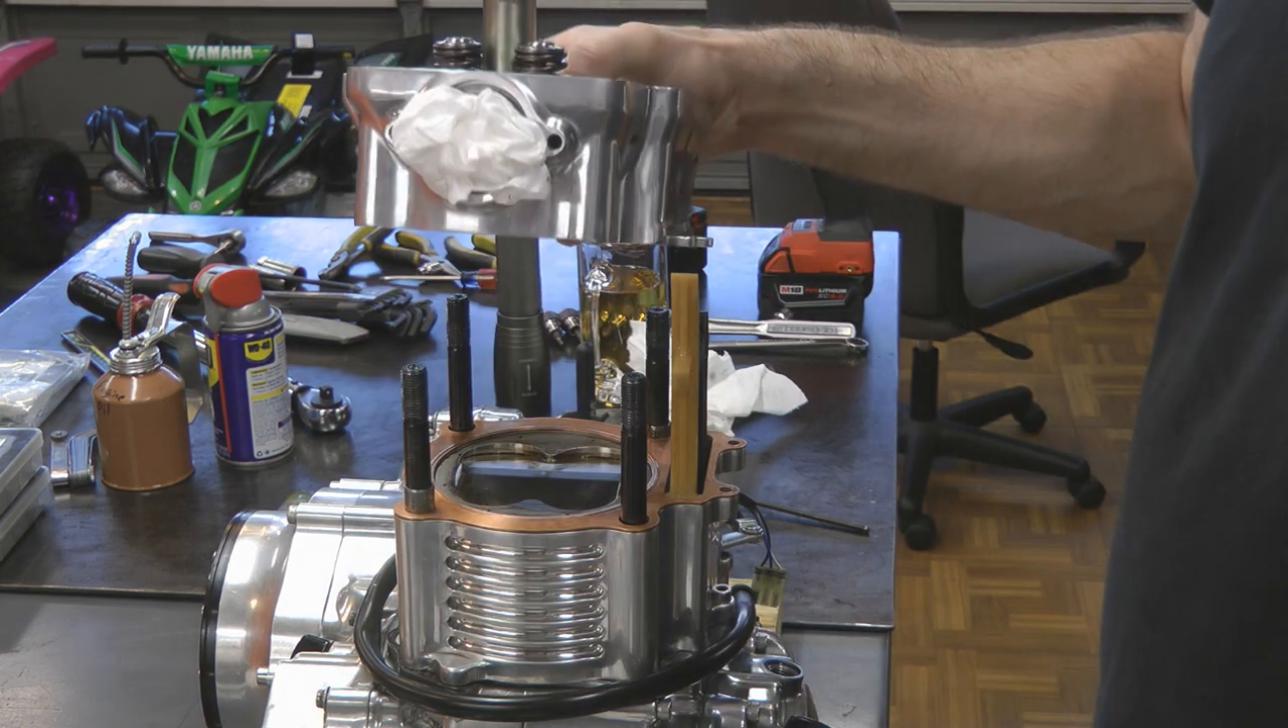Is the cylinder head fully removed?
Yes.